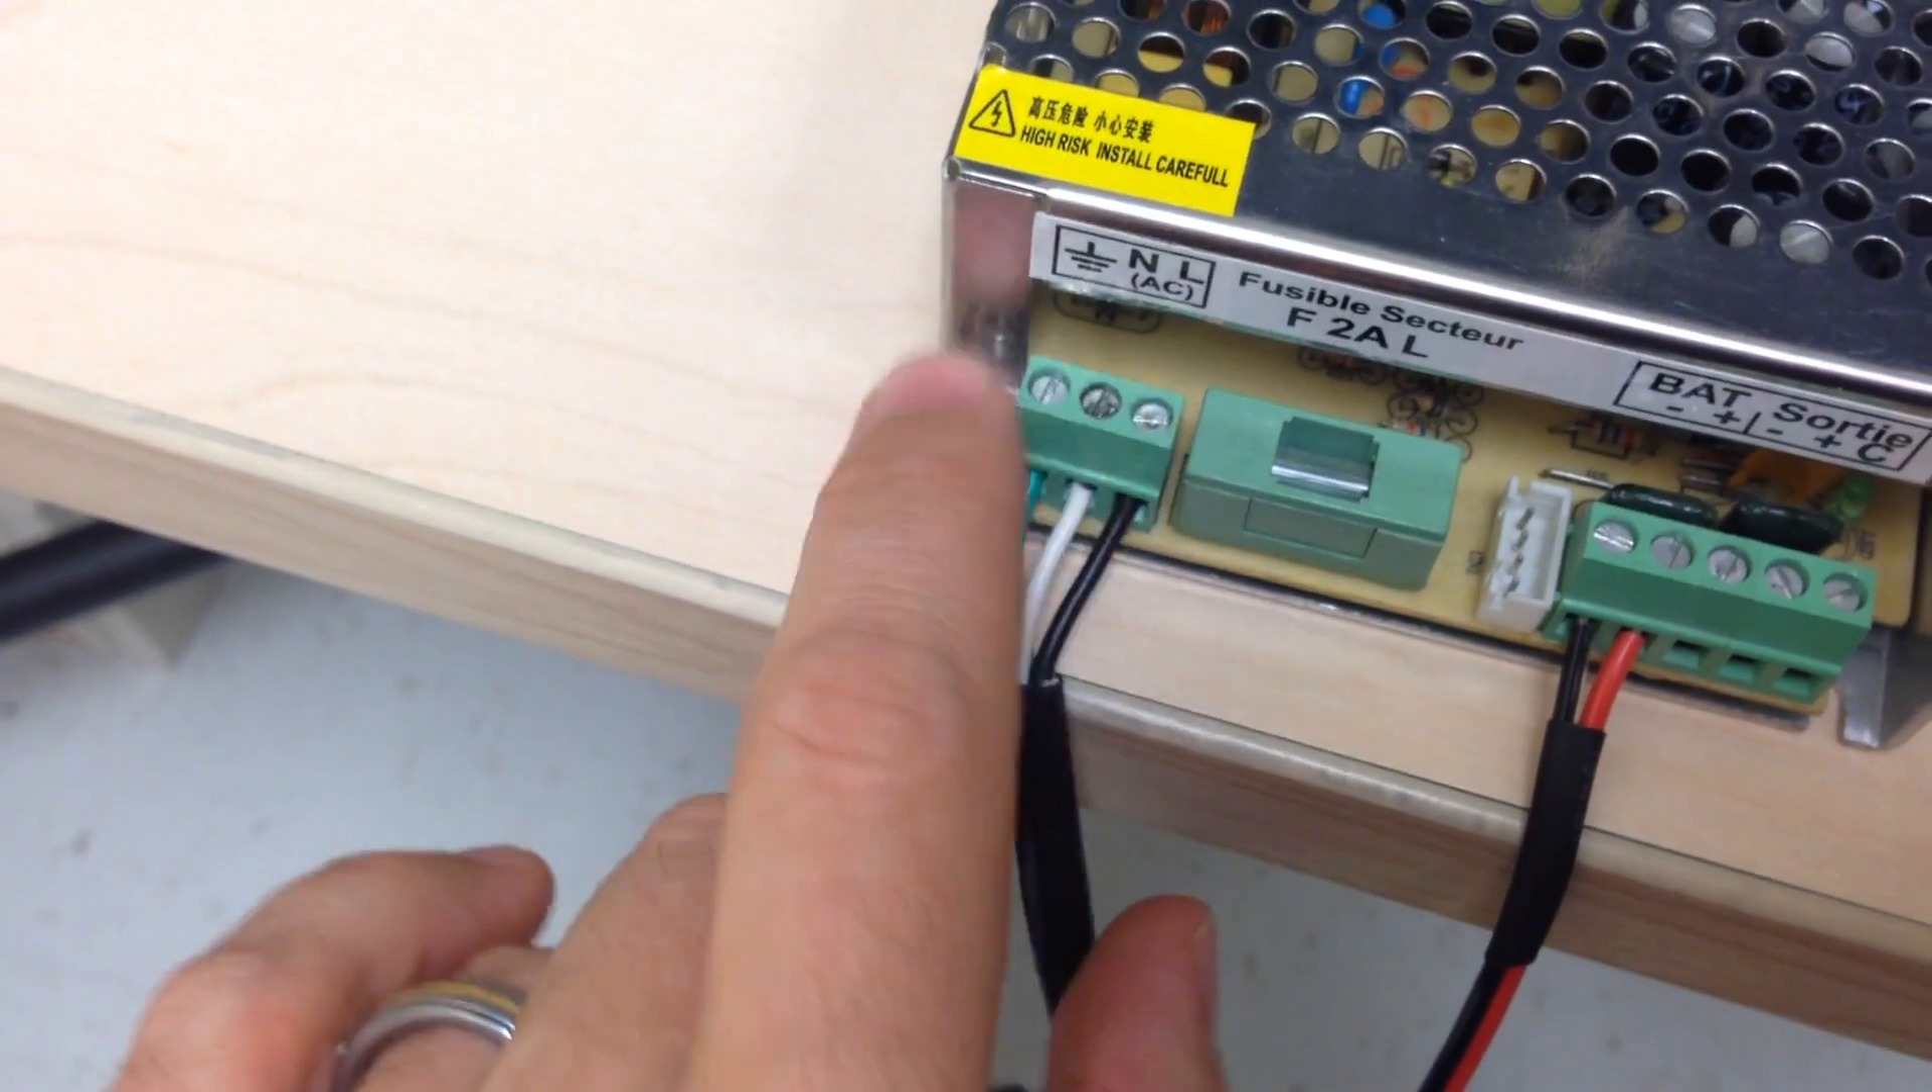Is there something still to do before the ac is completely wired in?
No.